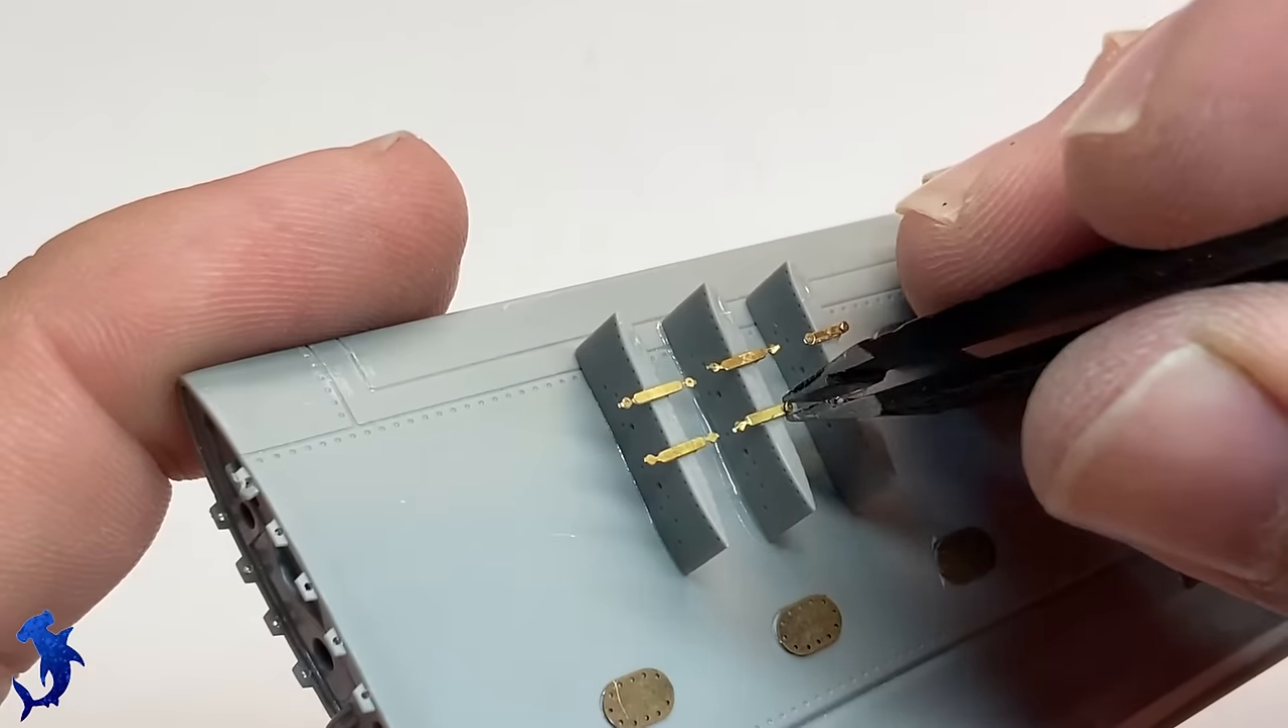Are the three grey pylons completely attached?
Yes.